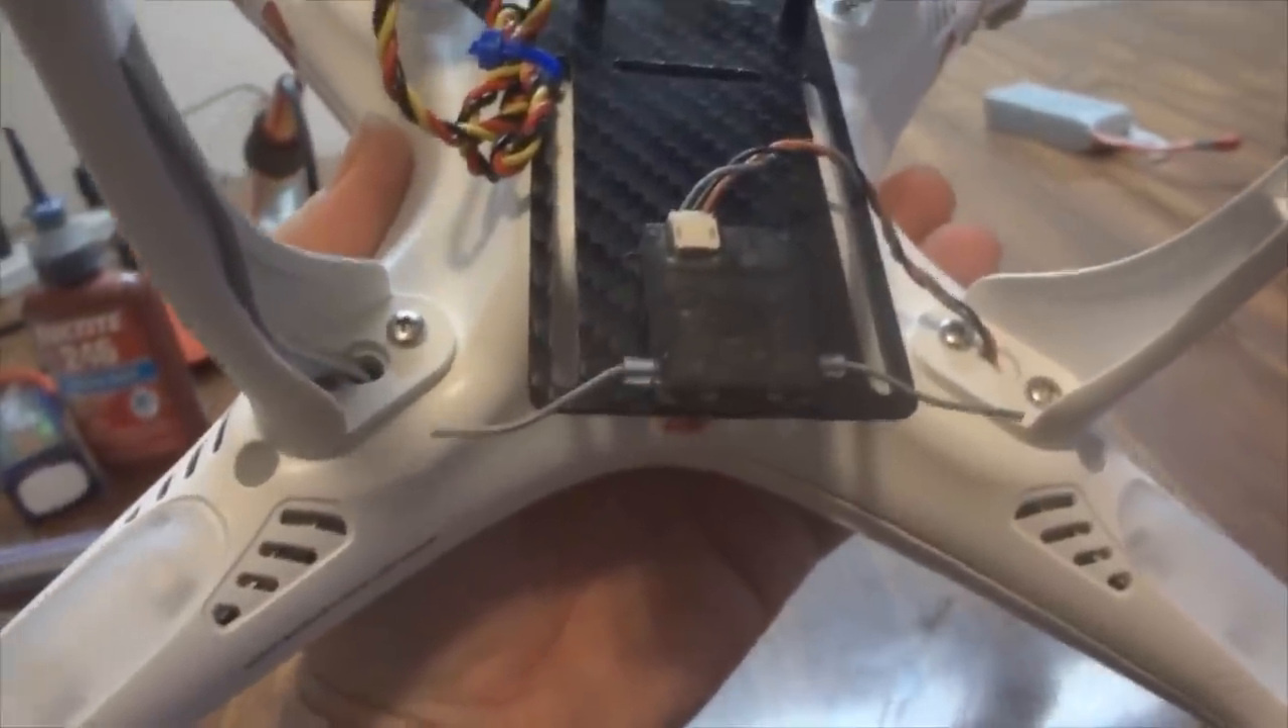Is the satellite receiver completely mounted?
Yes.